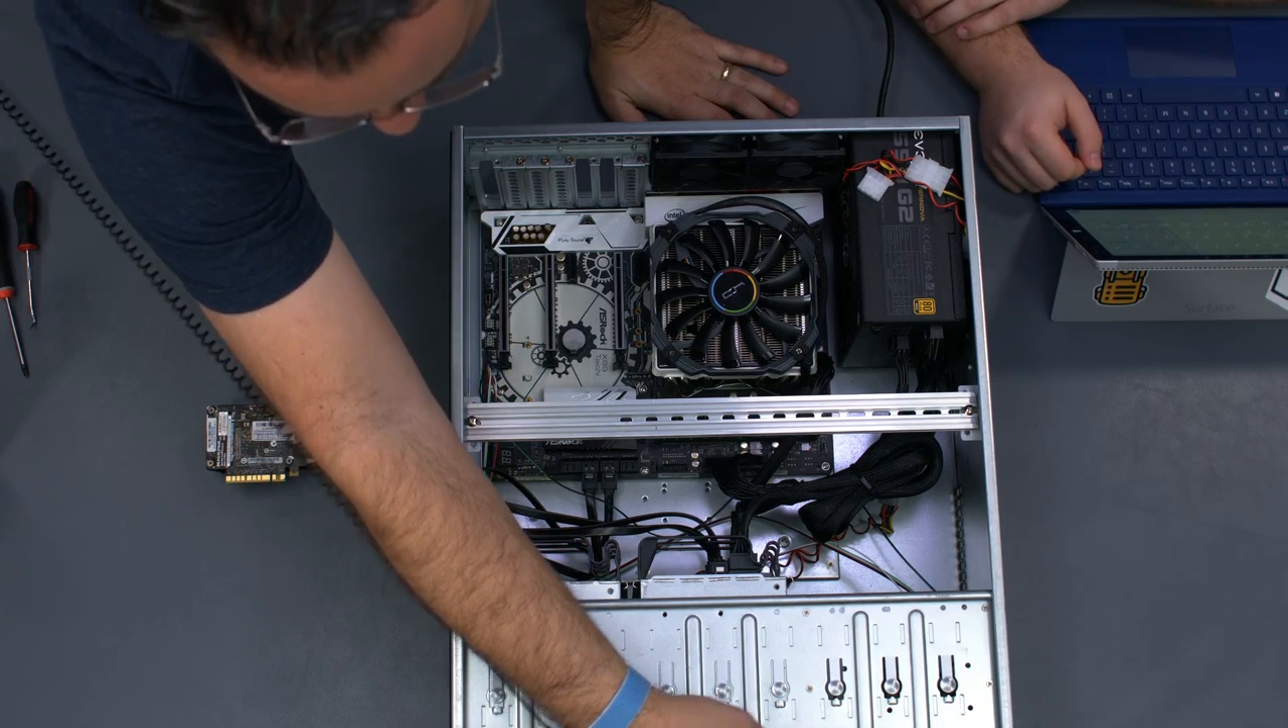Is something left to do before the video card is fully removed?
No.